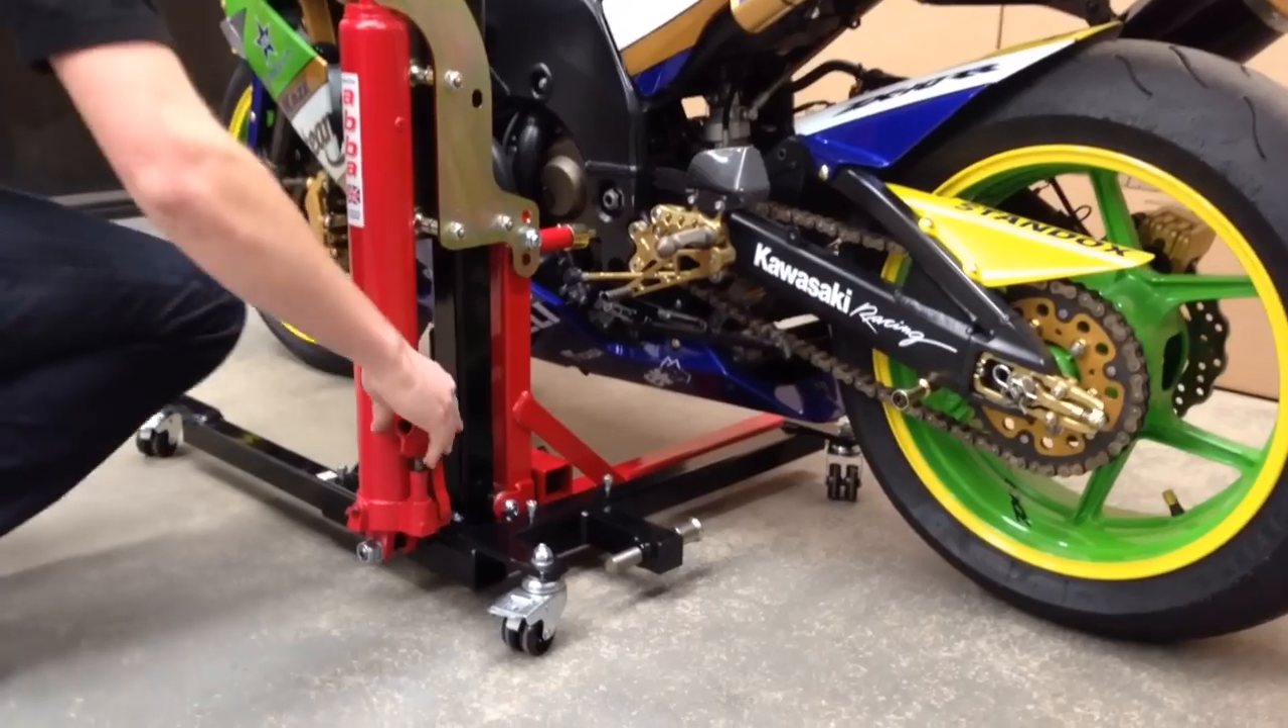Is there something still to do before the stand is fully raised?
Yes.